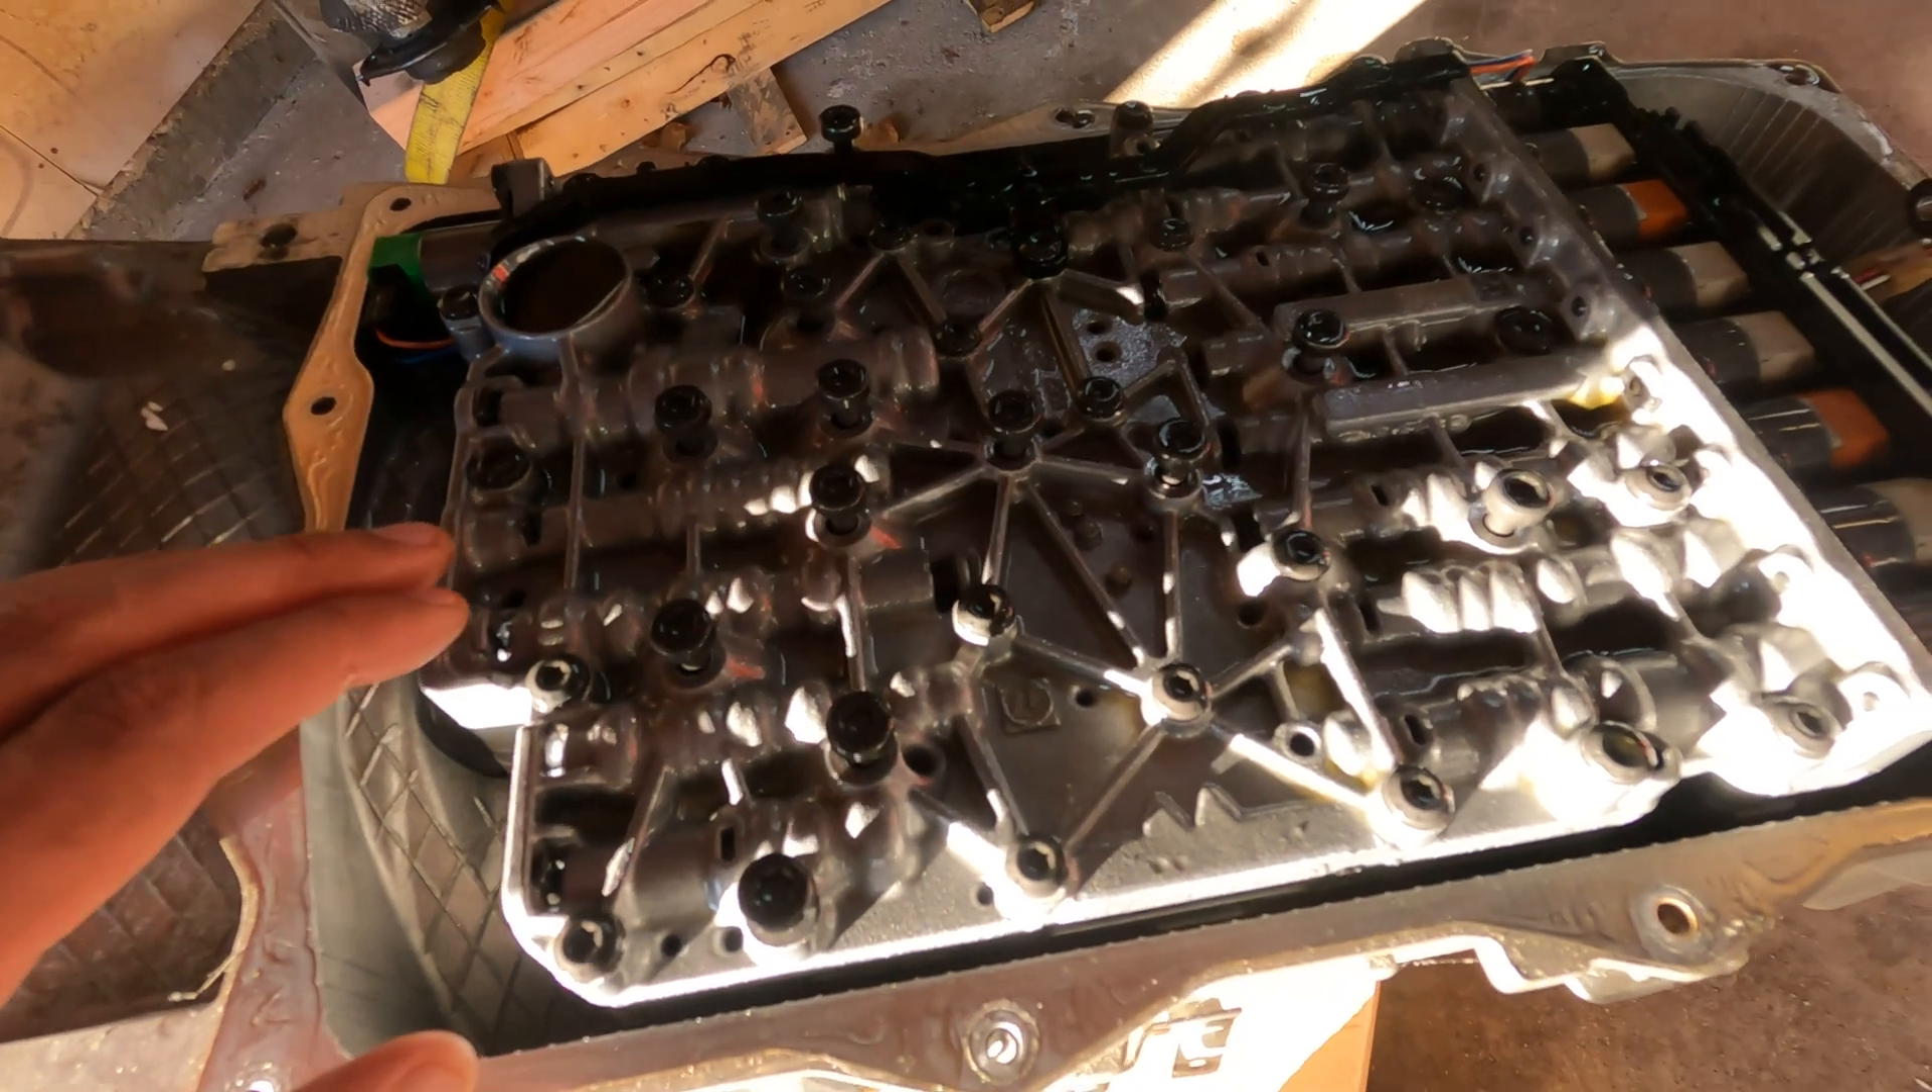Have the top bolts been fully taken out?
No.